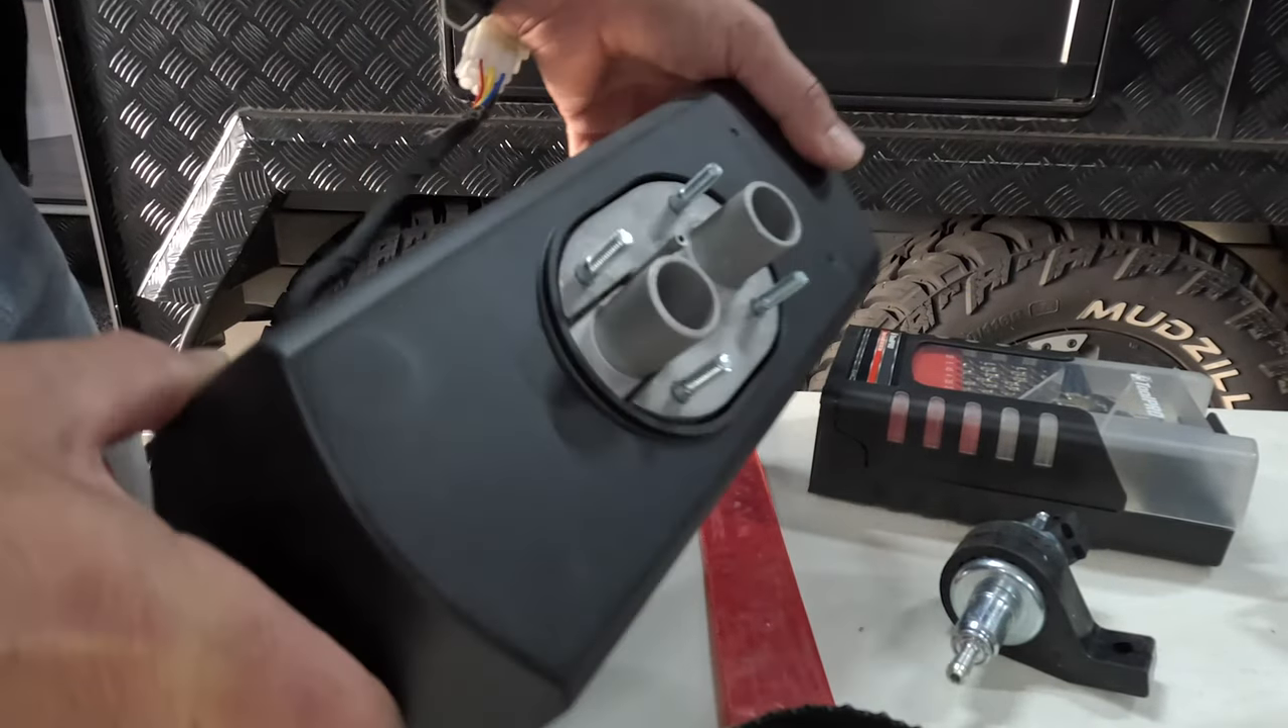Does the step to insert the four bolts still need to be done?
No.